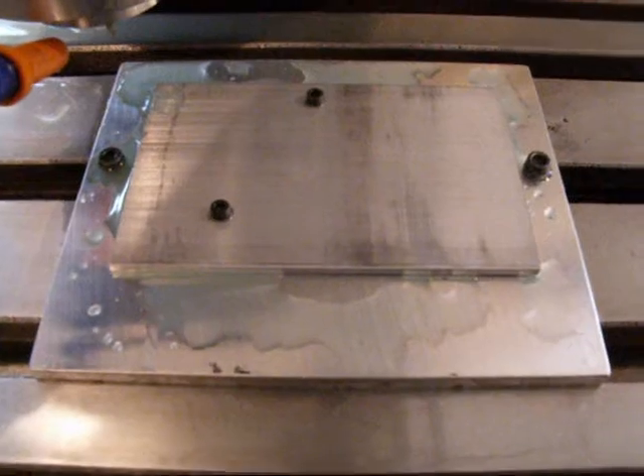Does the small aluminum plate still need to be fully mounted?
No.